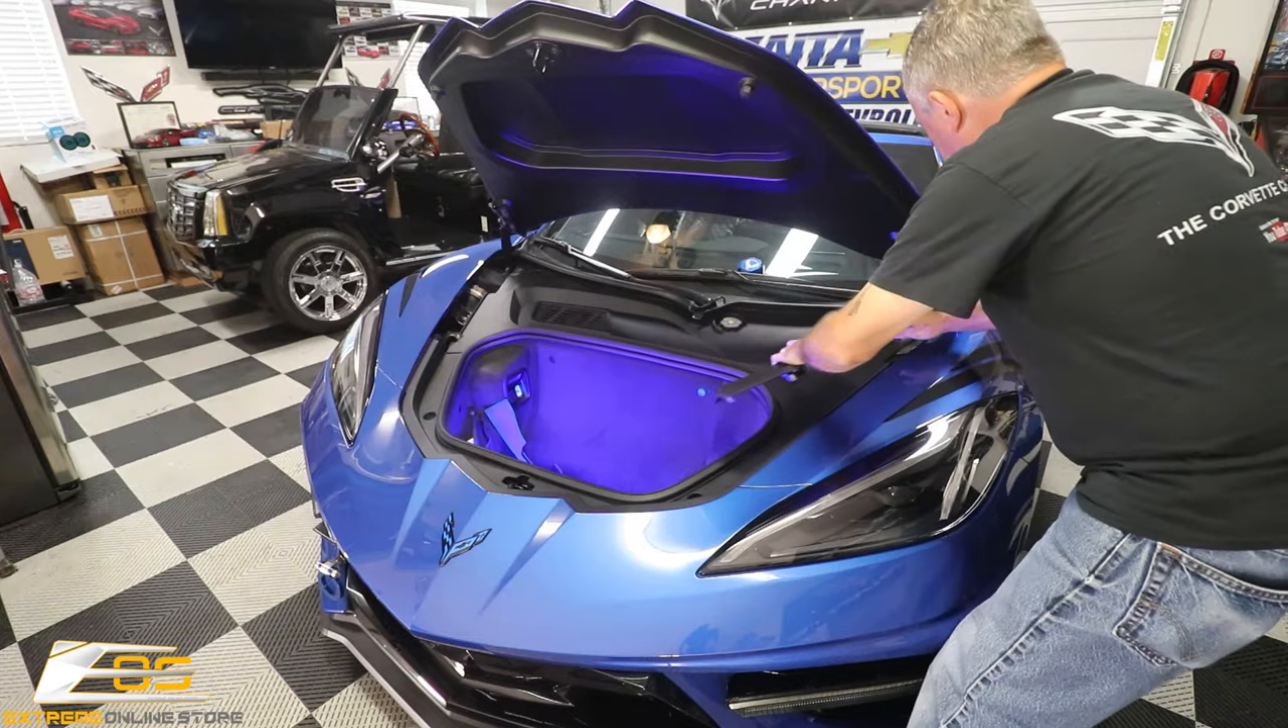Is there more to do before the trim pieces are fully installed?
Yes.